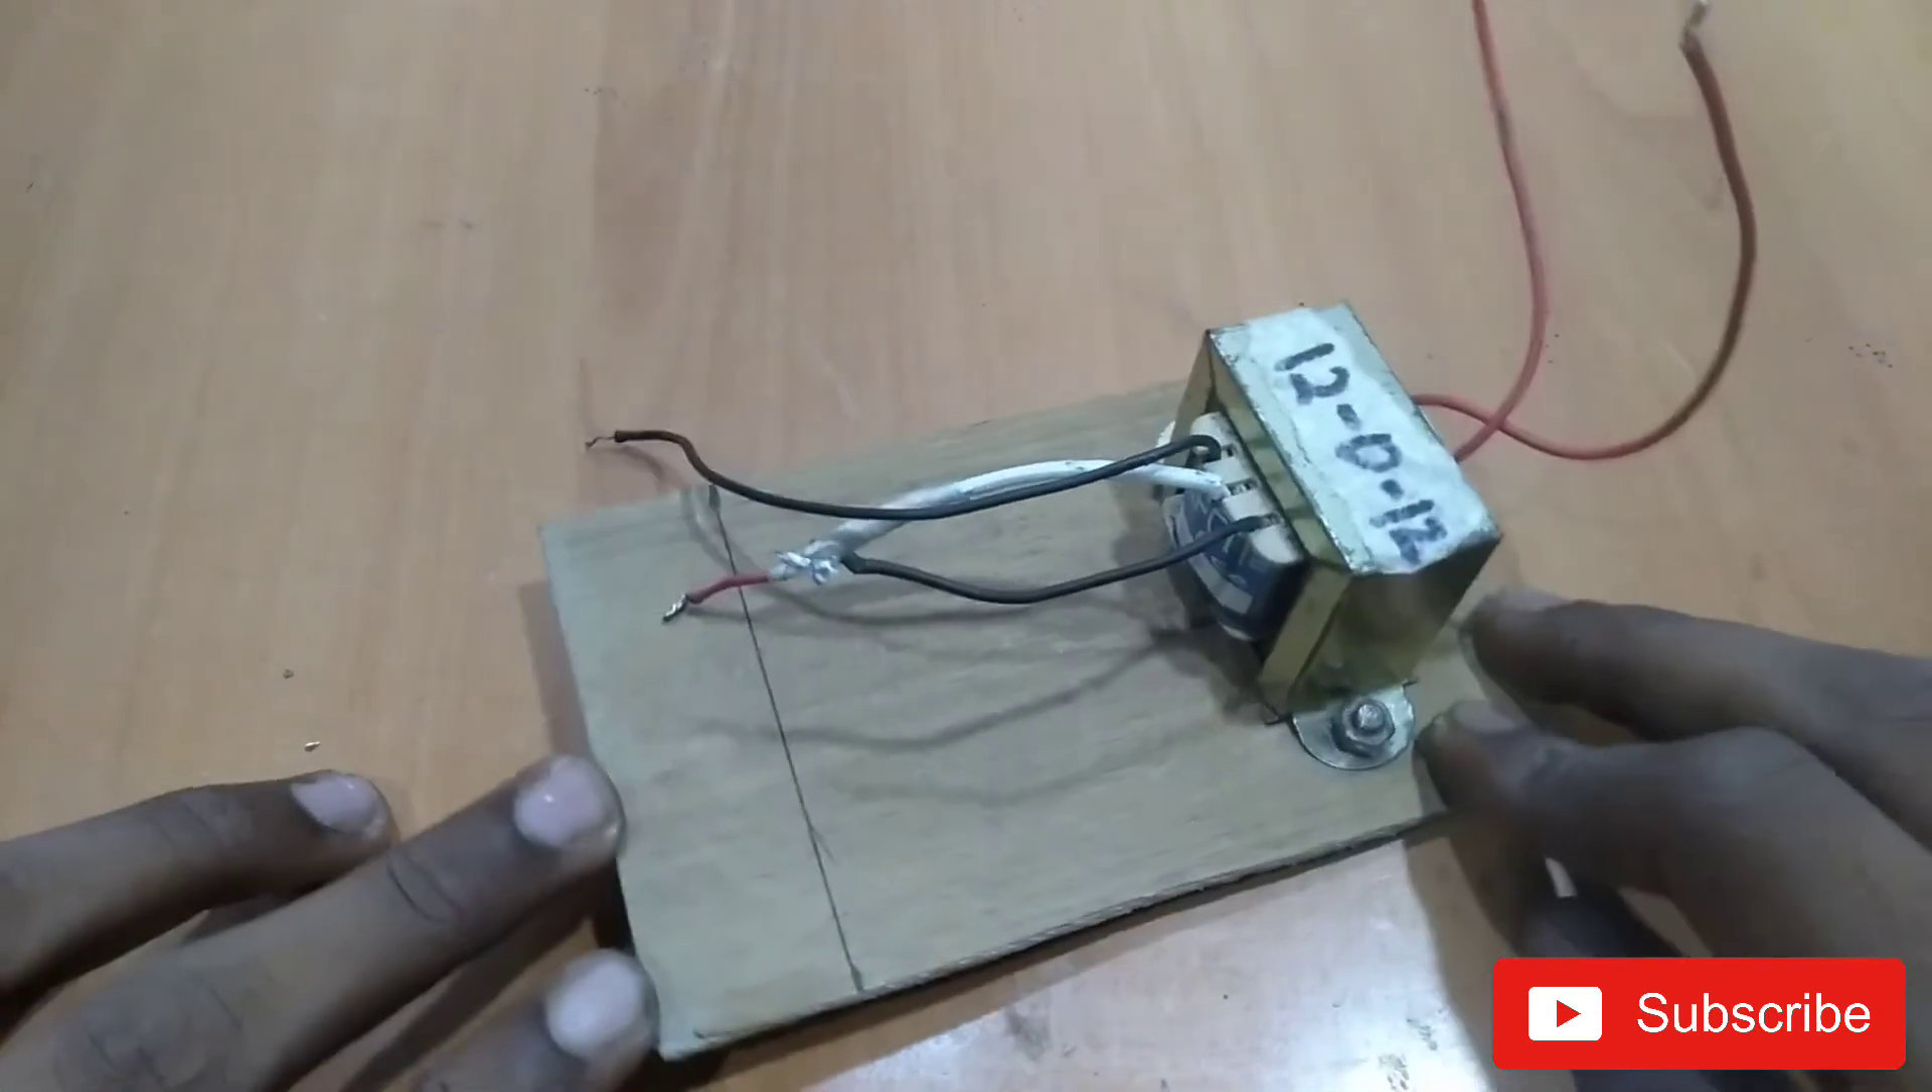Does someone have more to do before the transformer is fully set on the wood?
No.